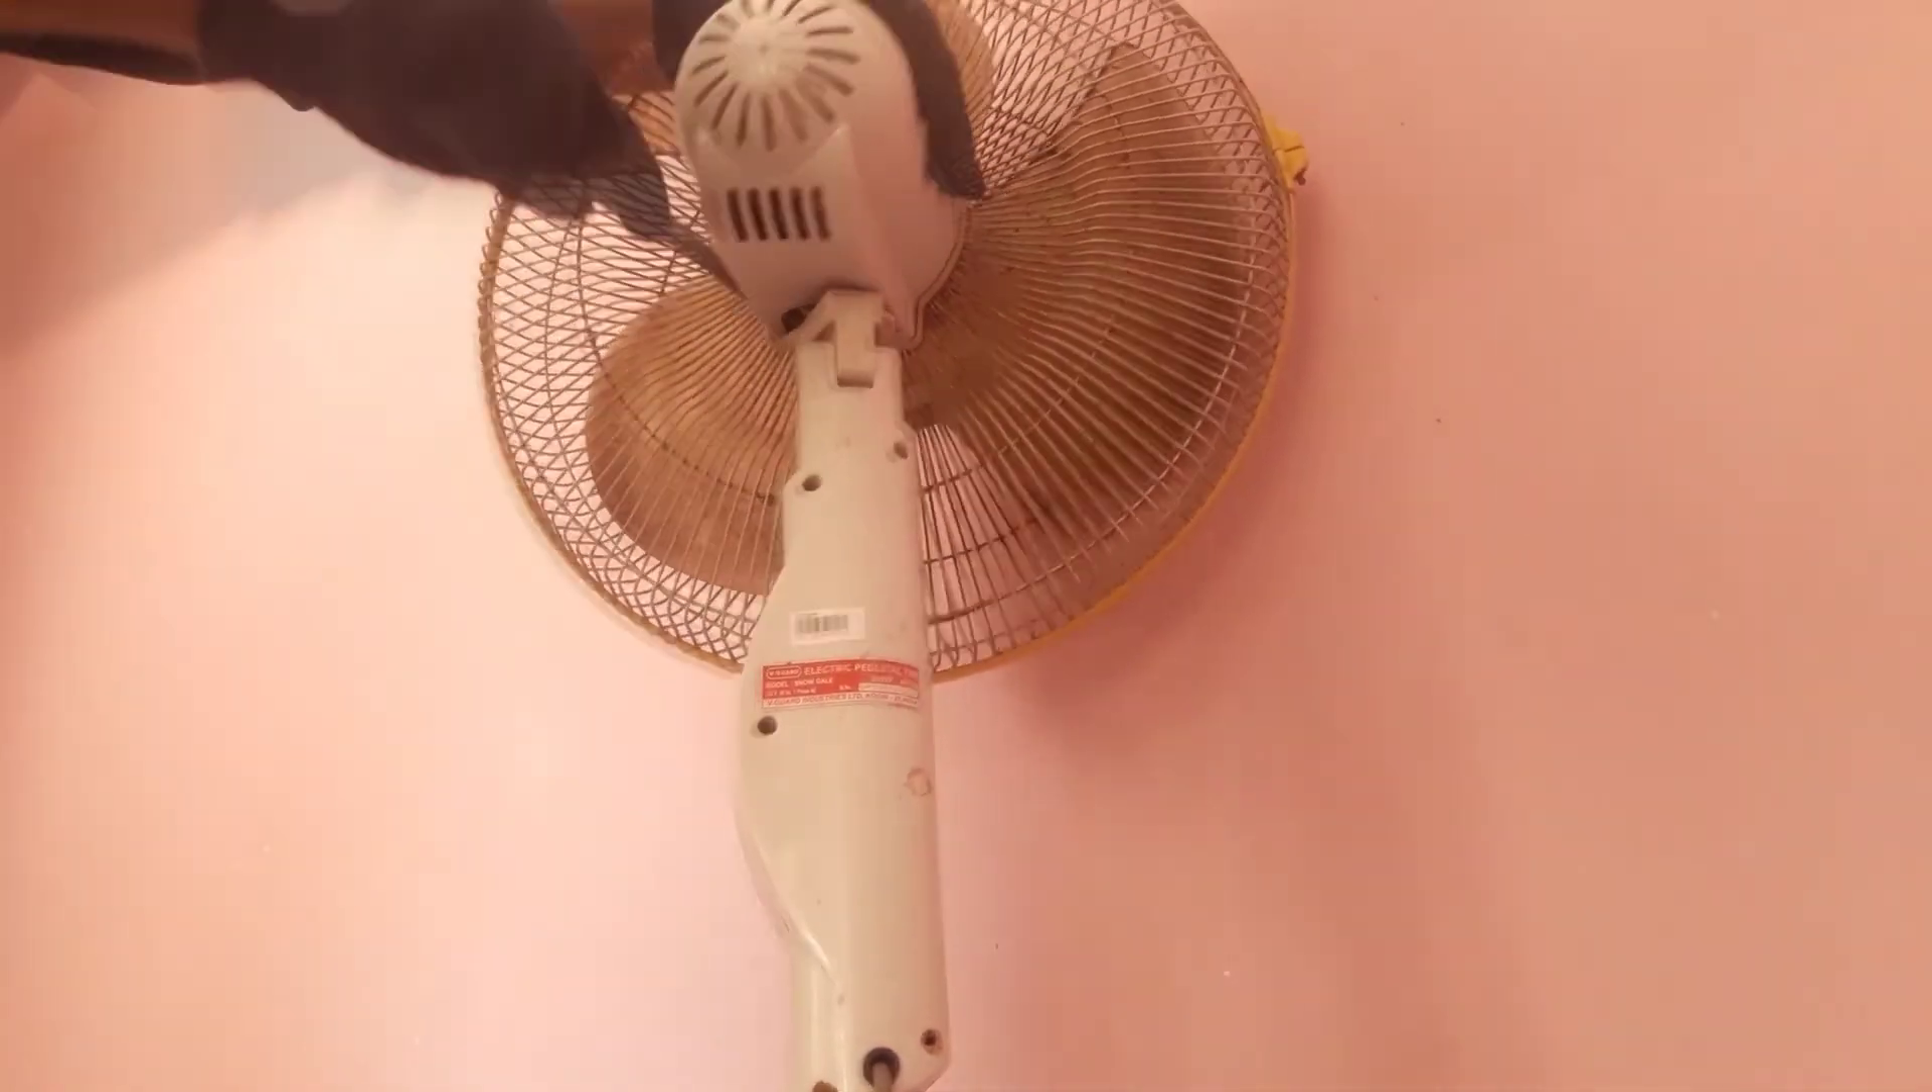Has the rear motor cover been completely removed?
No.